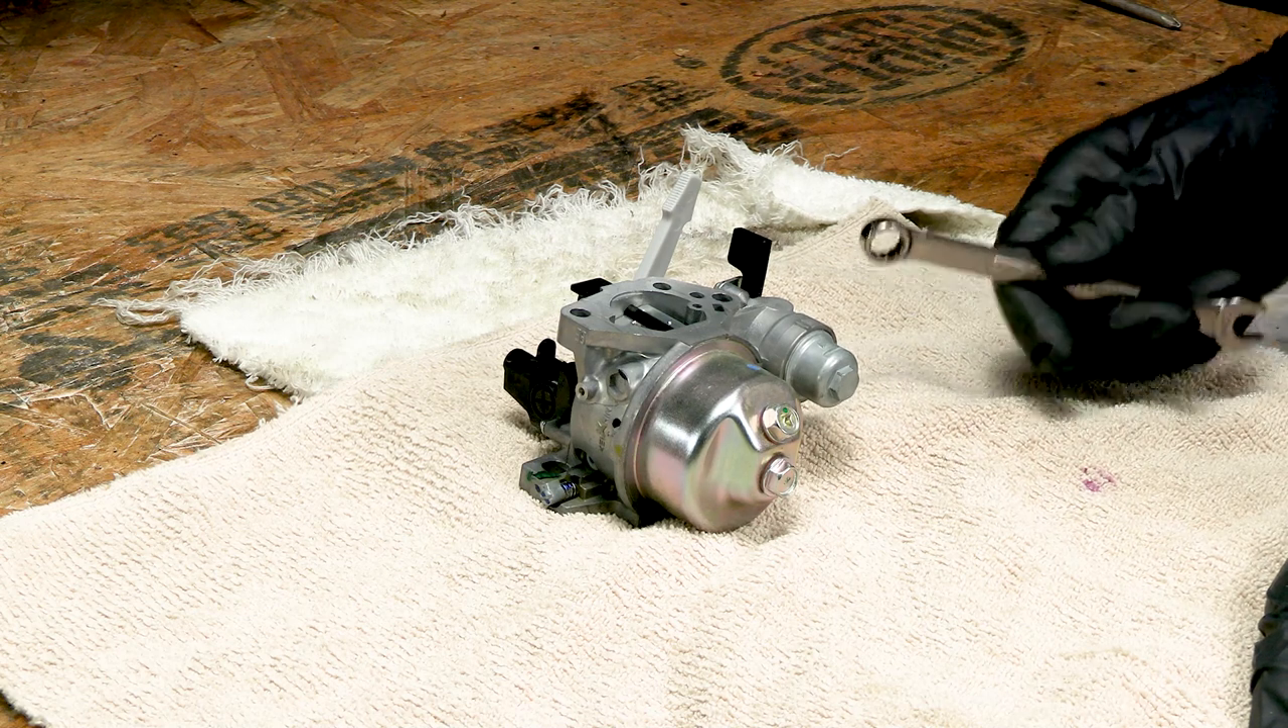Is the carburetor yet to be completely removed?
No.